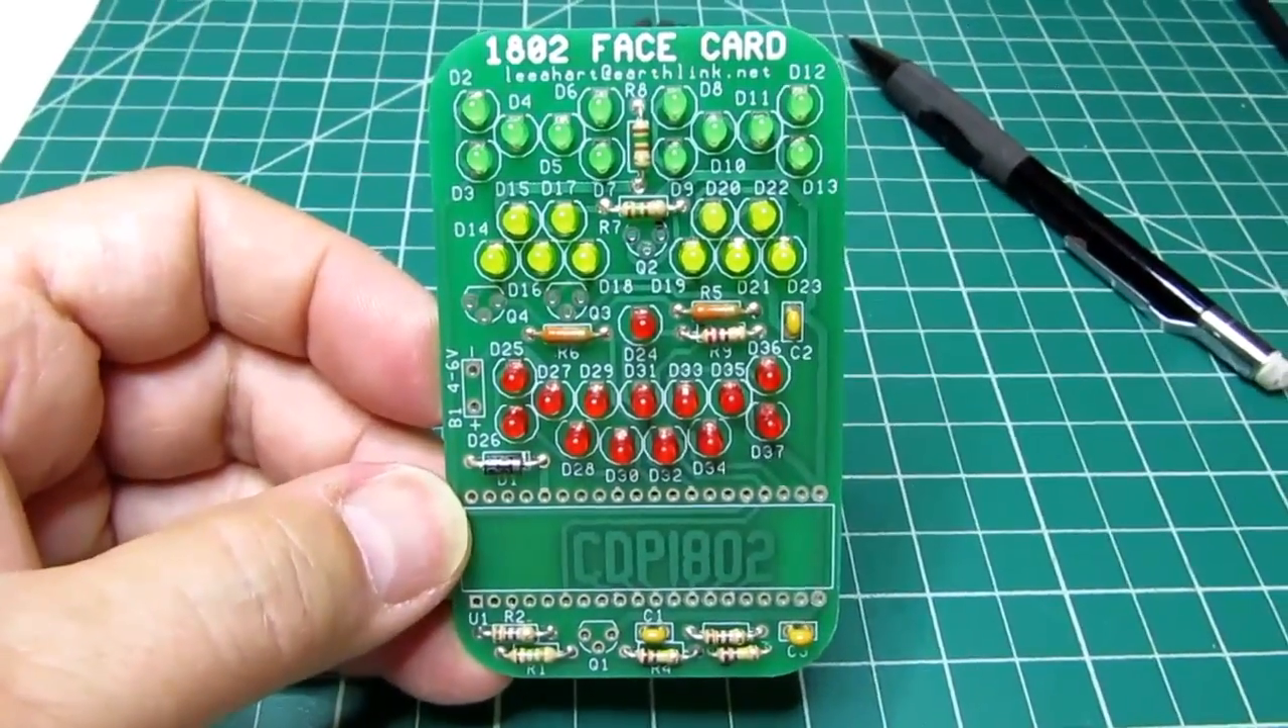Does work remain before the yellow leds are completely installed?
No.